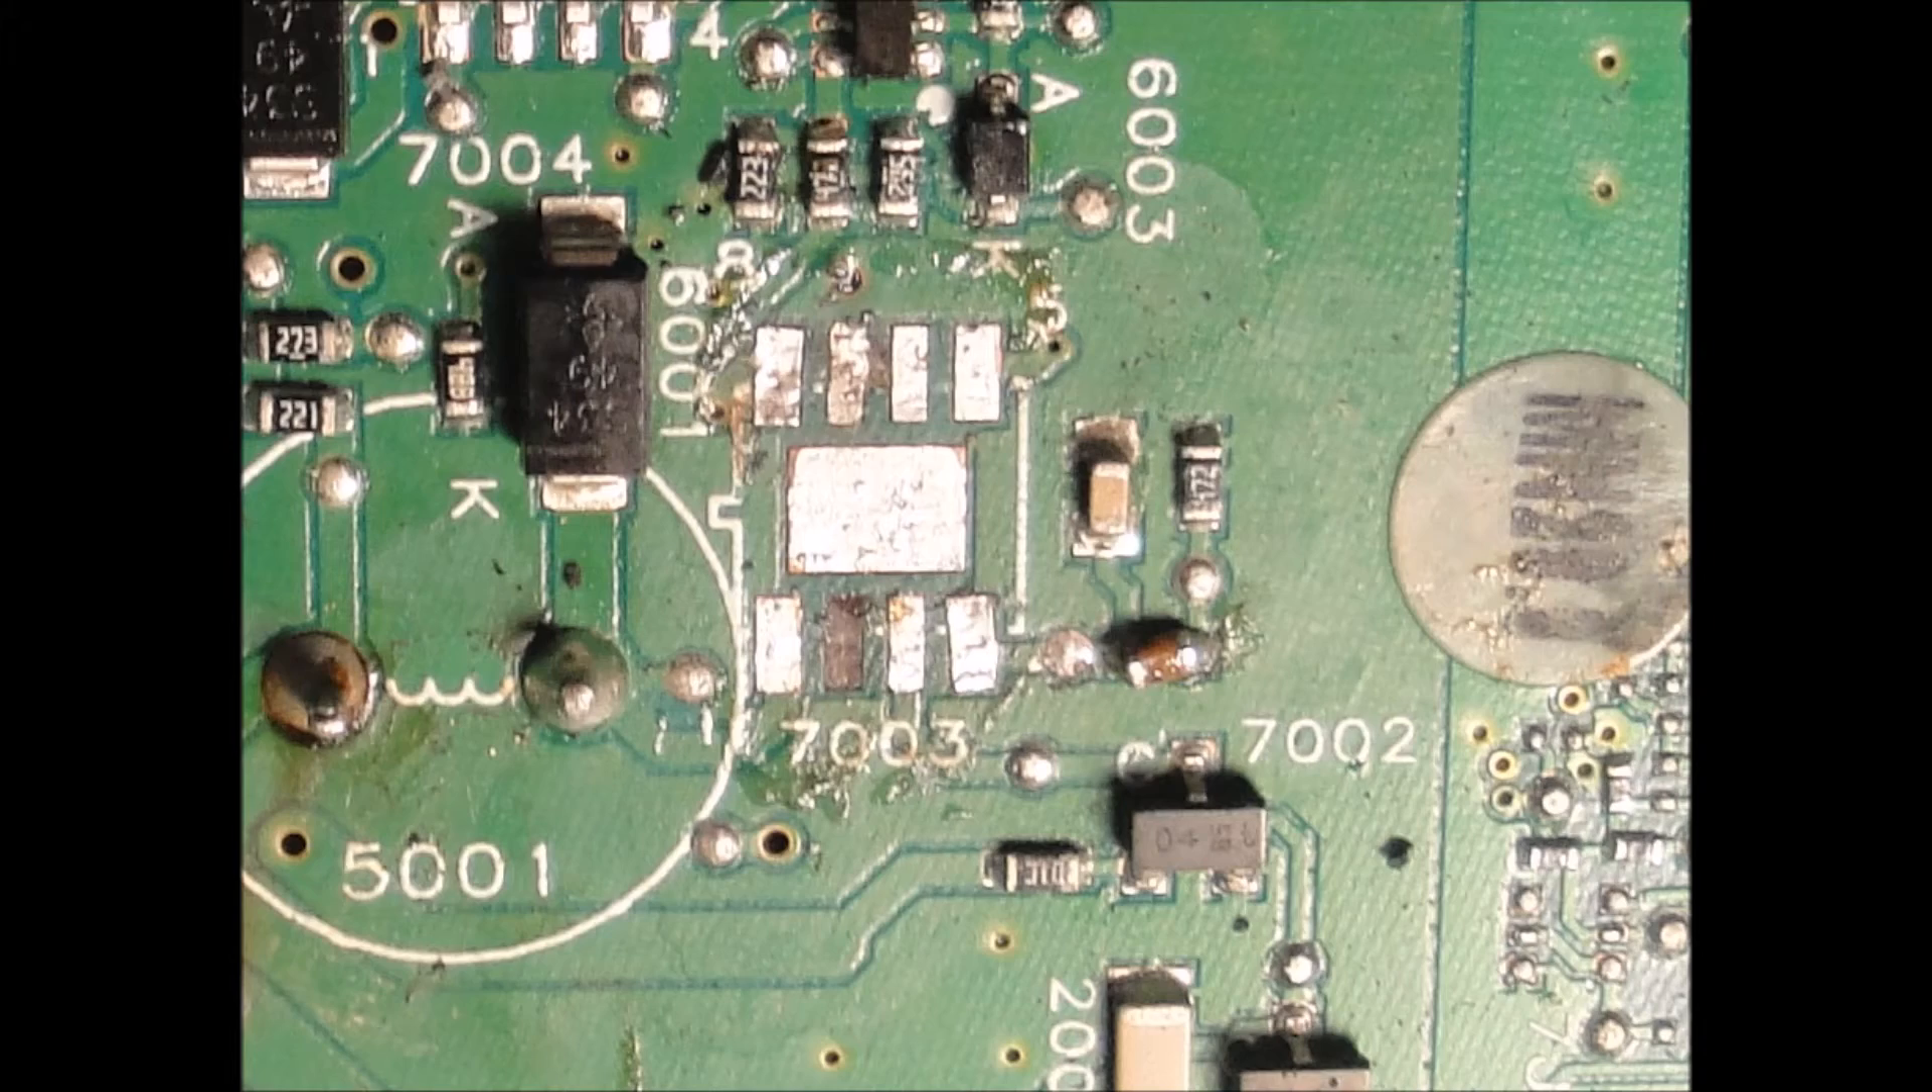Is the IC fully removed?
Yes.